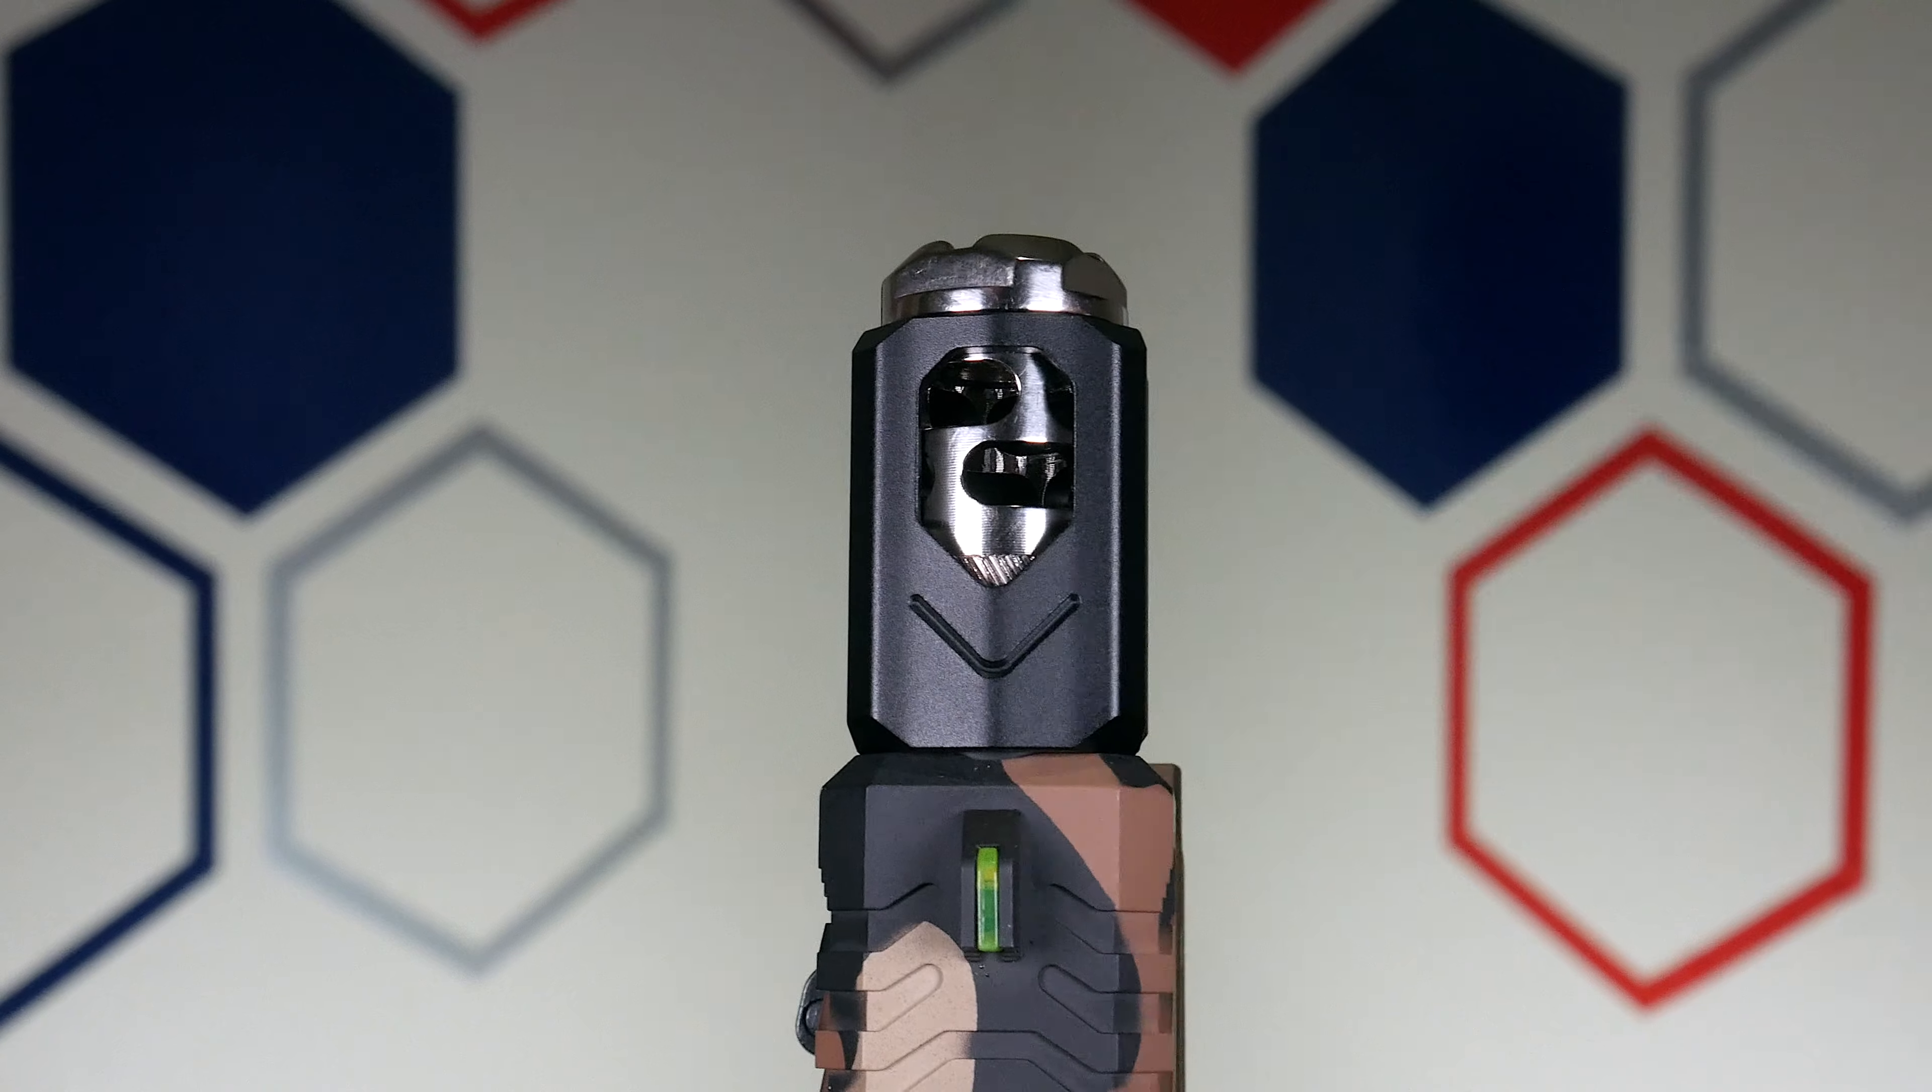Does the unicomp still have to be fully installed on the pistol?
No.